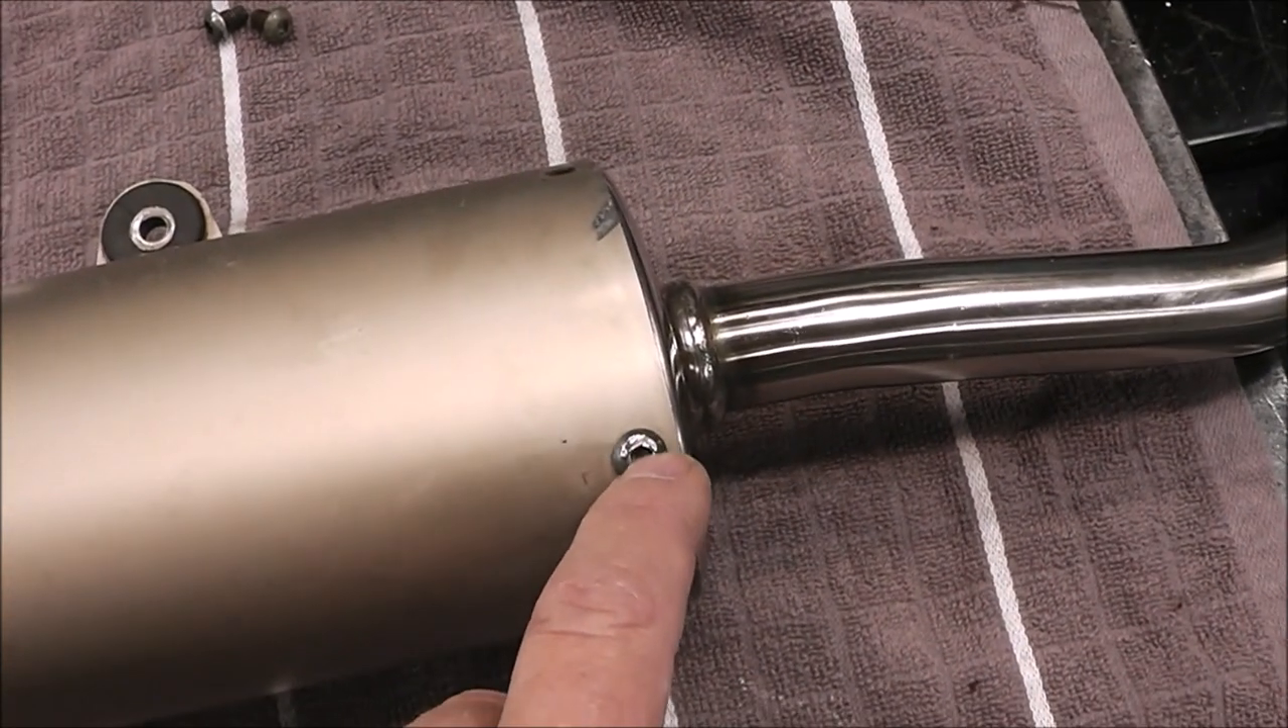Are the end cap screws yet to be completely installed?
Yes.